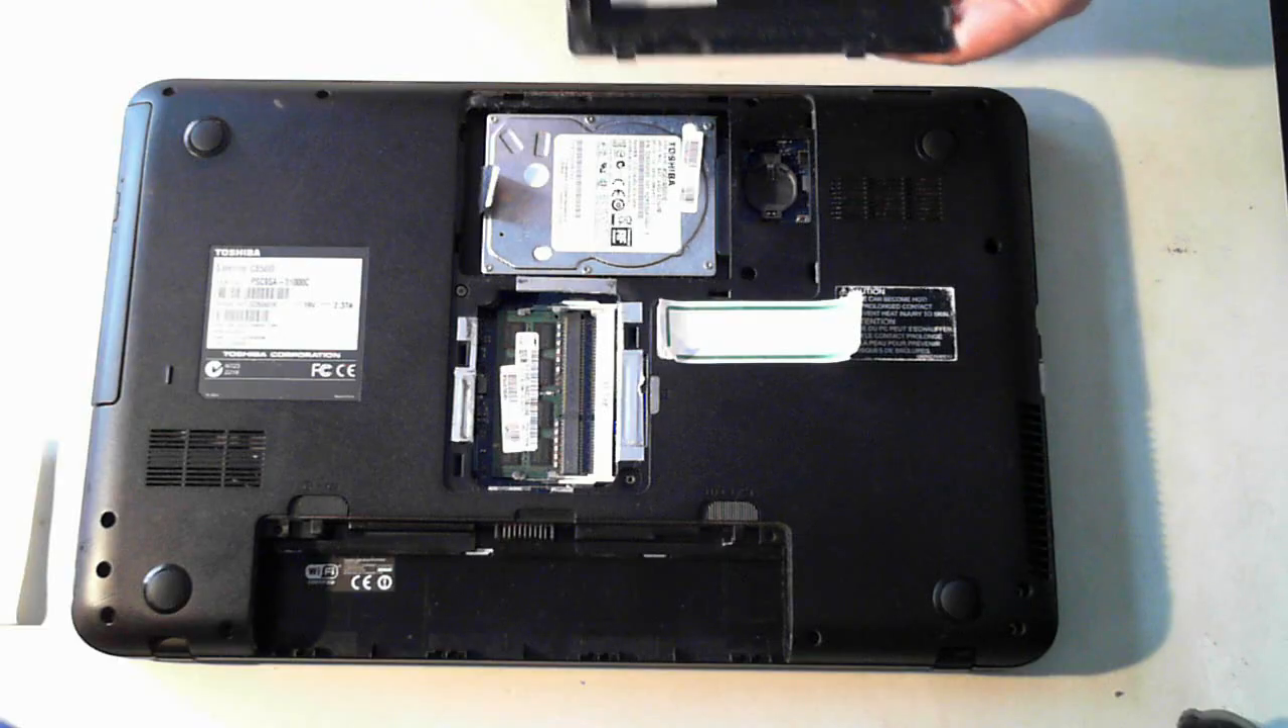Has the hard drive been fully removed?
No.